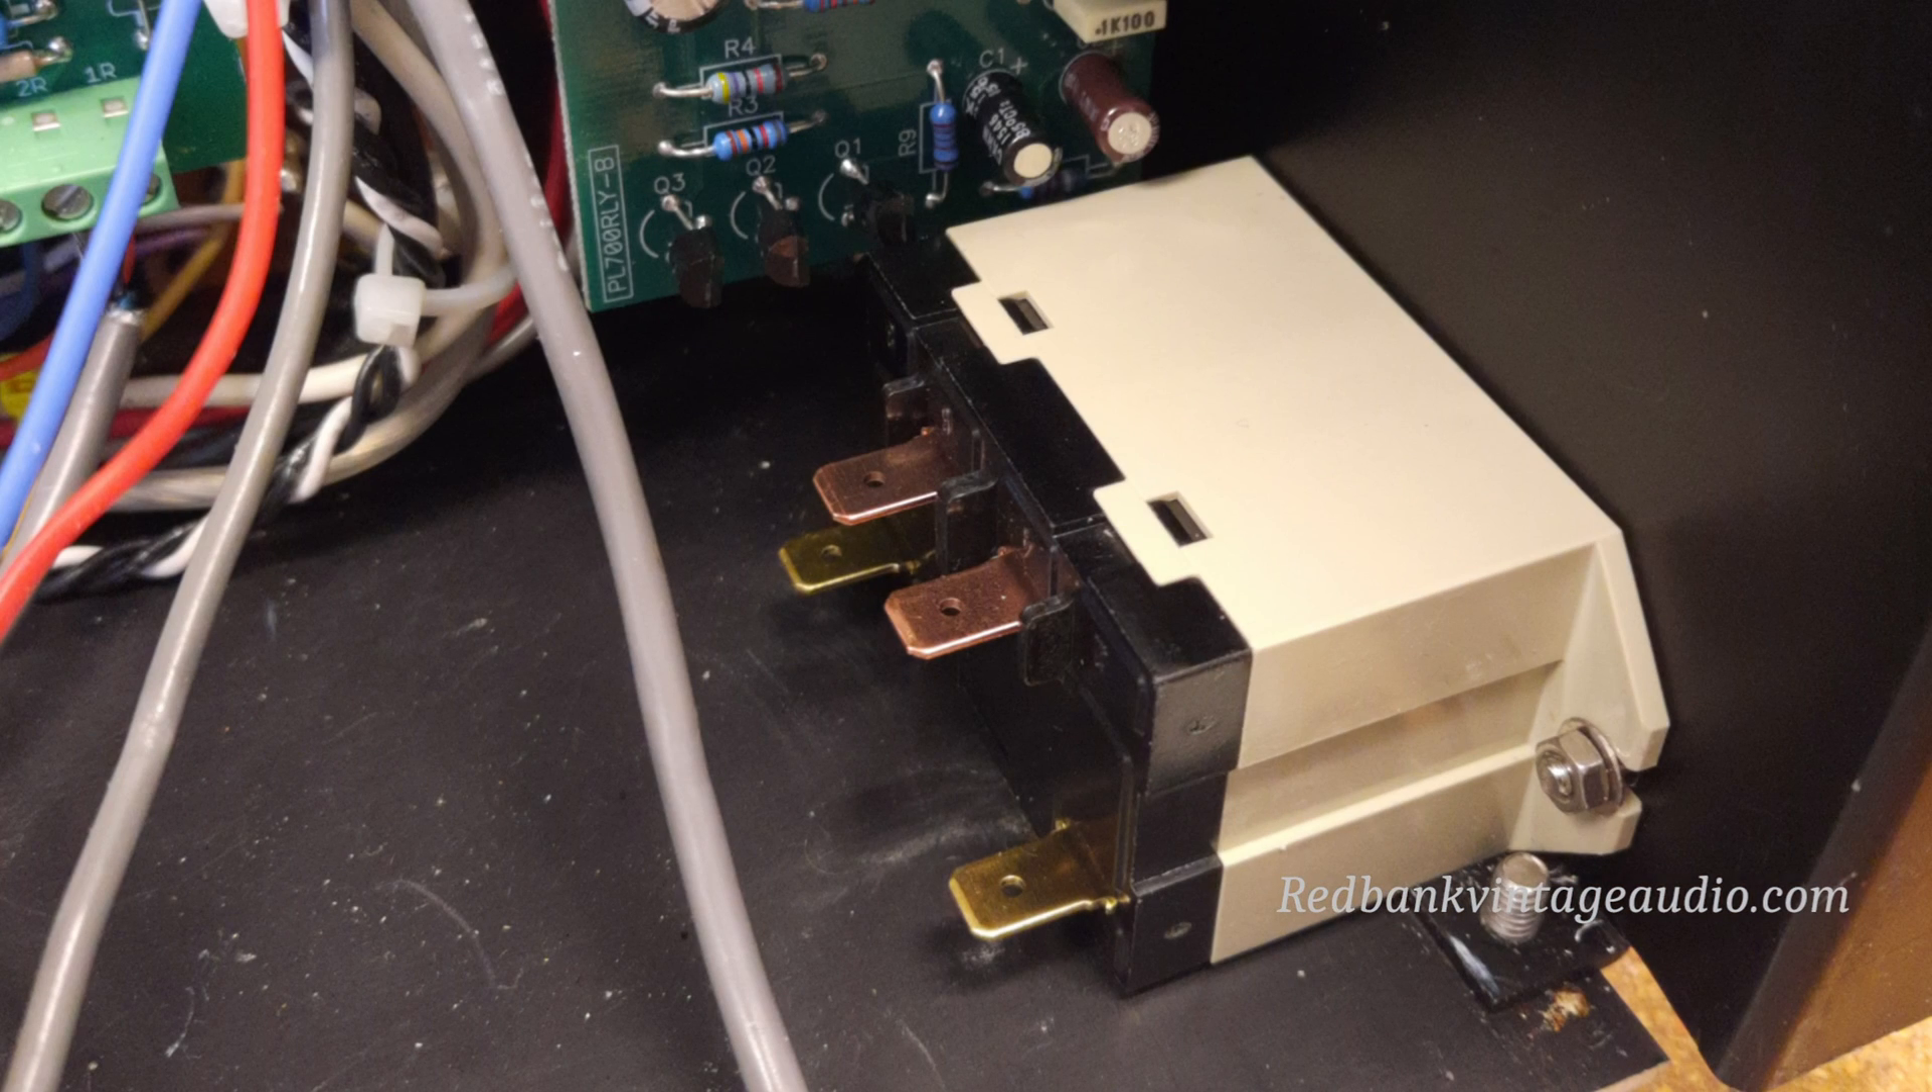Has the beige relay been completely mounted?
Yes.